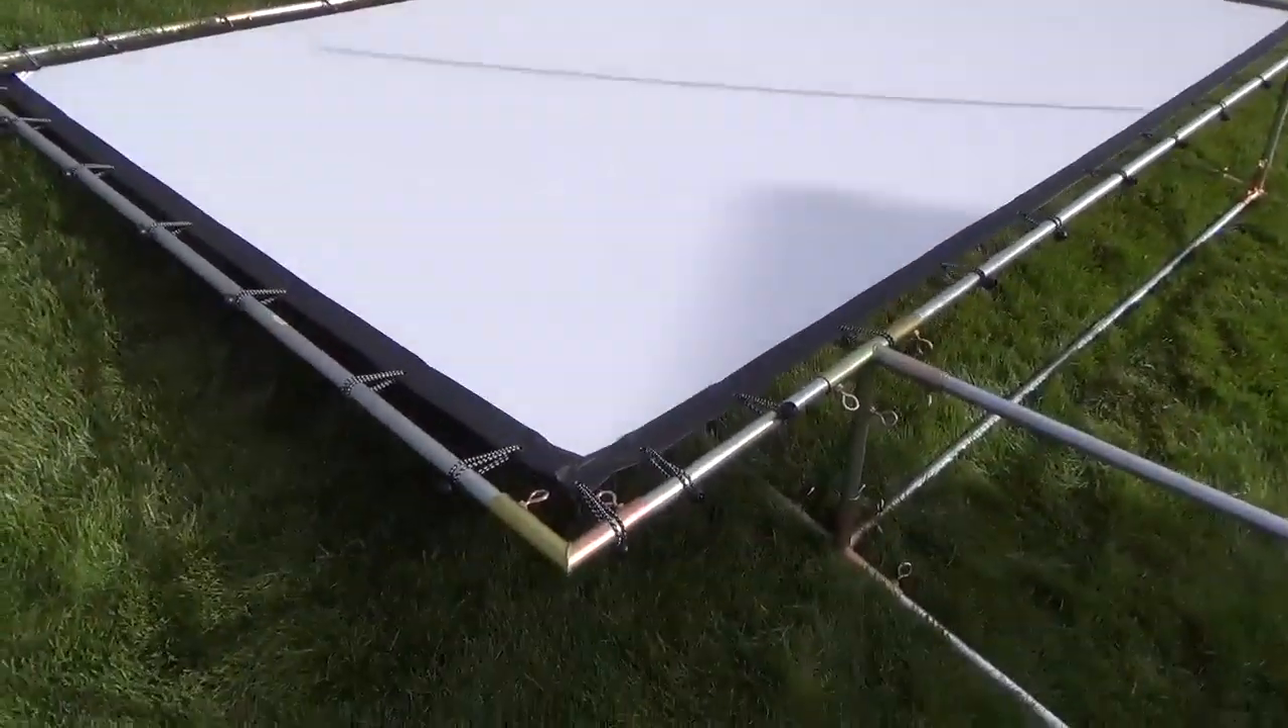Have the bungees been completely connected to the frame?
Yes.